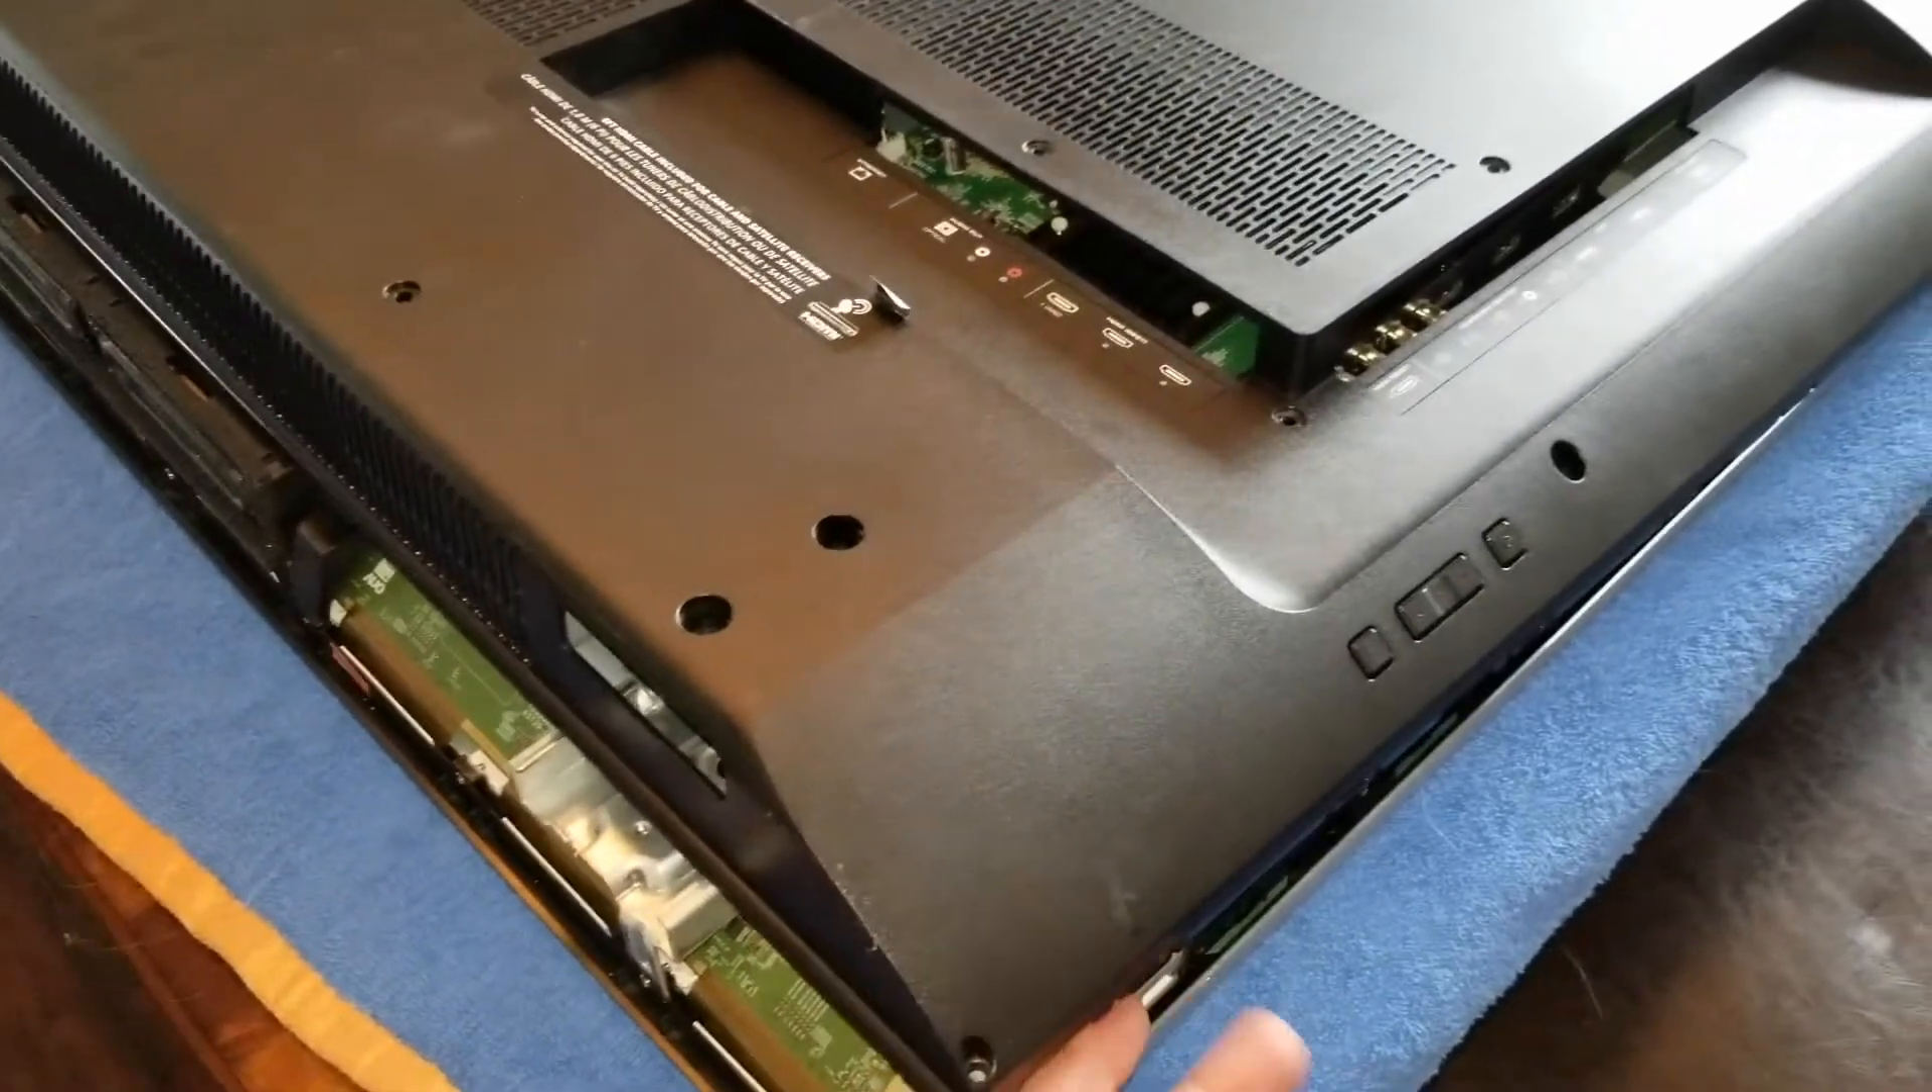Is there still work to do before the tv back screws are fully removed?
No.